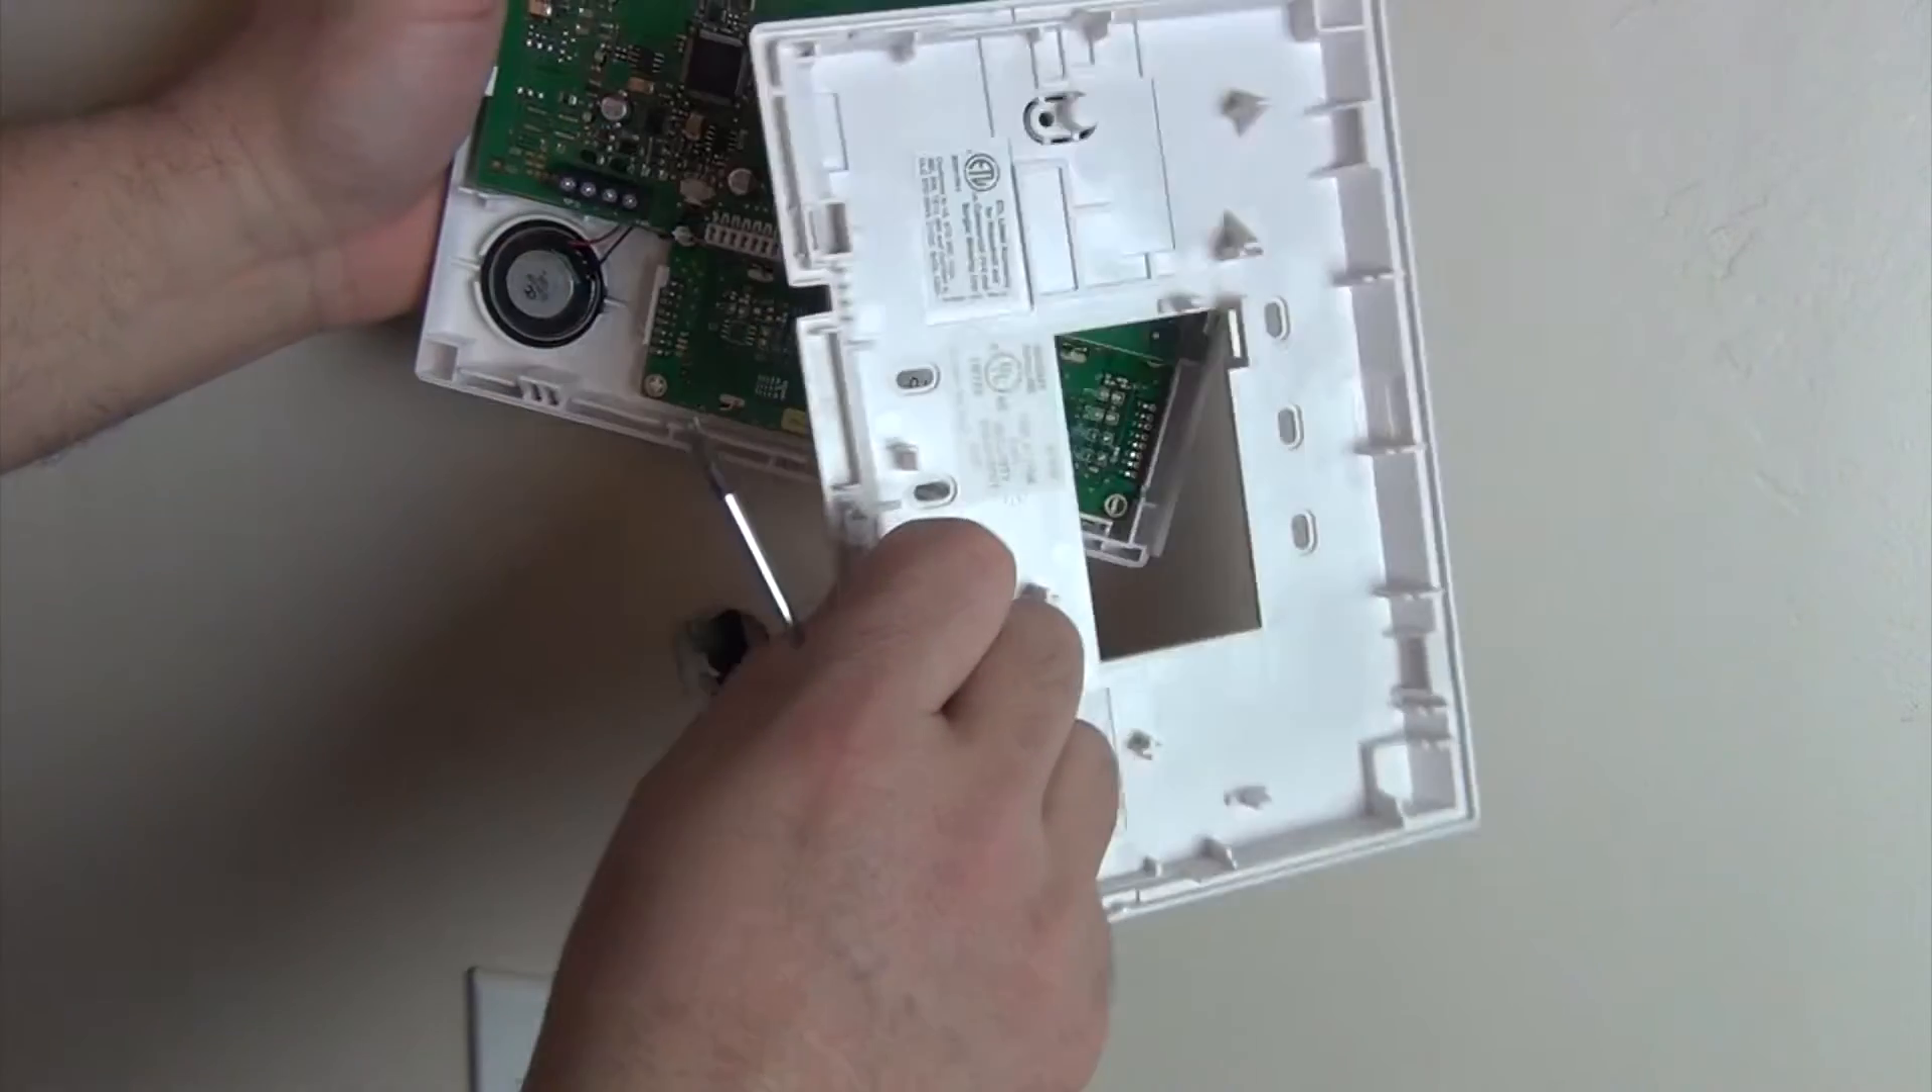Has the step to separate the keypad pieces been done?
Yes.